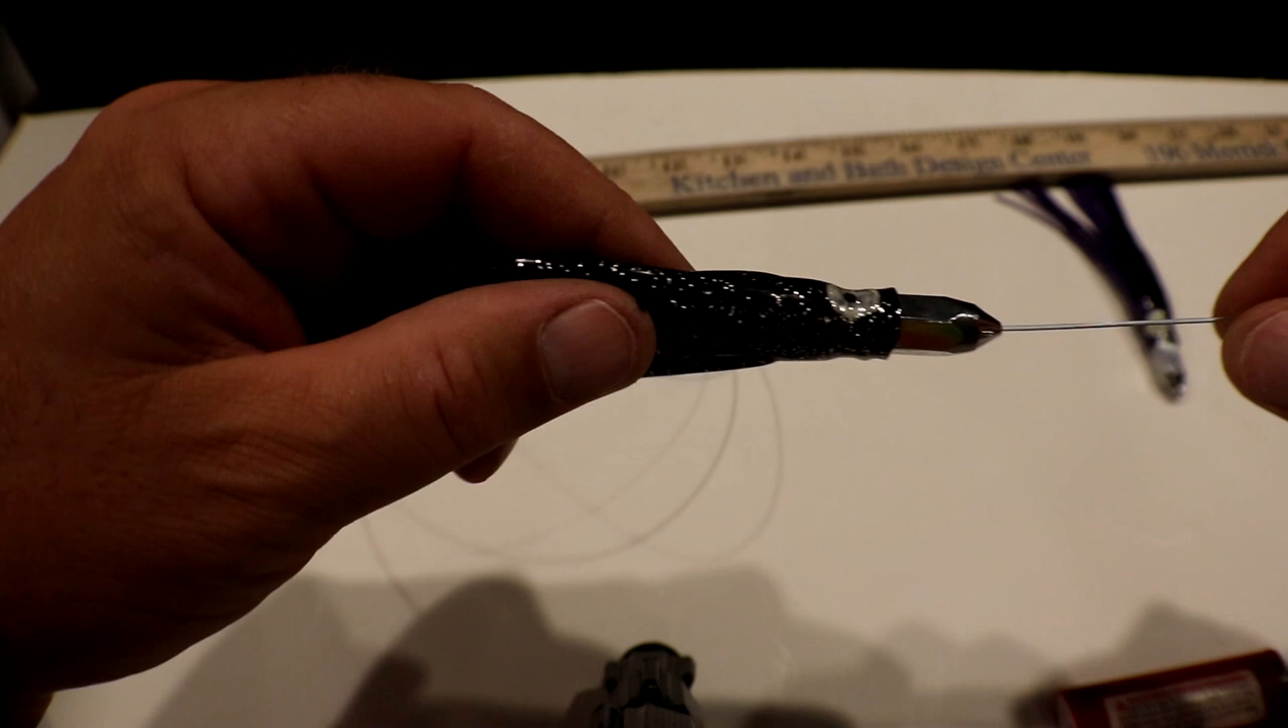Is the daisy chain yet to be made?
Yes.